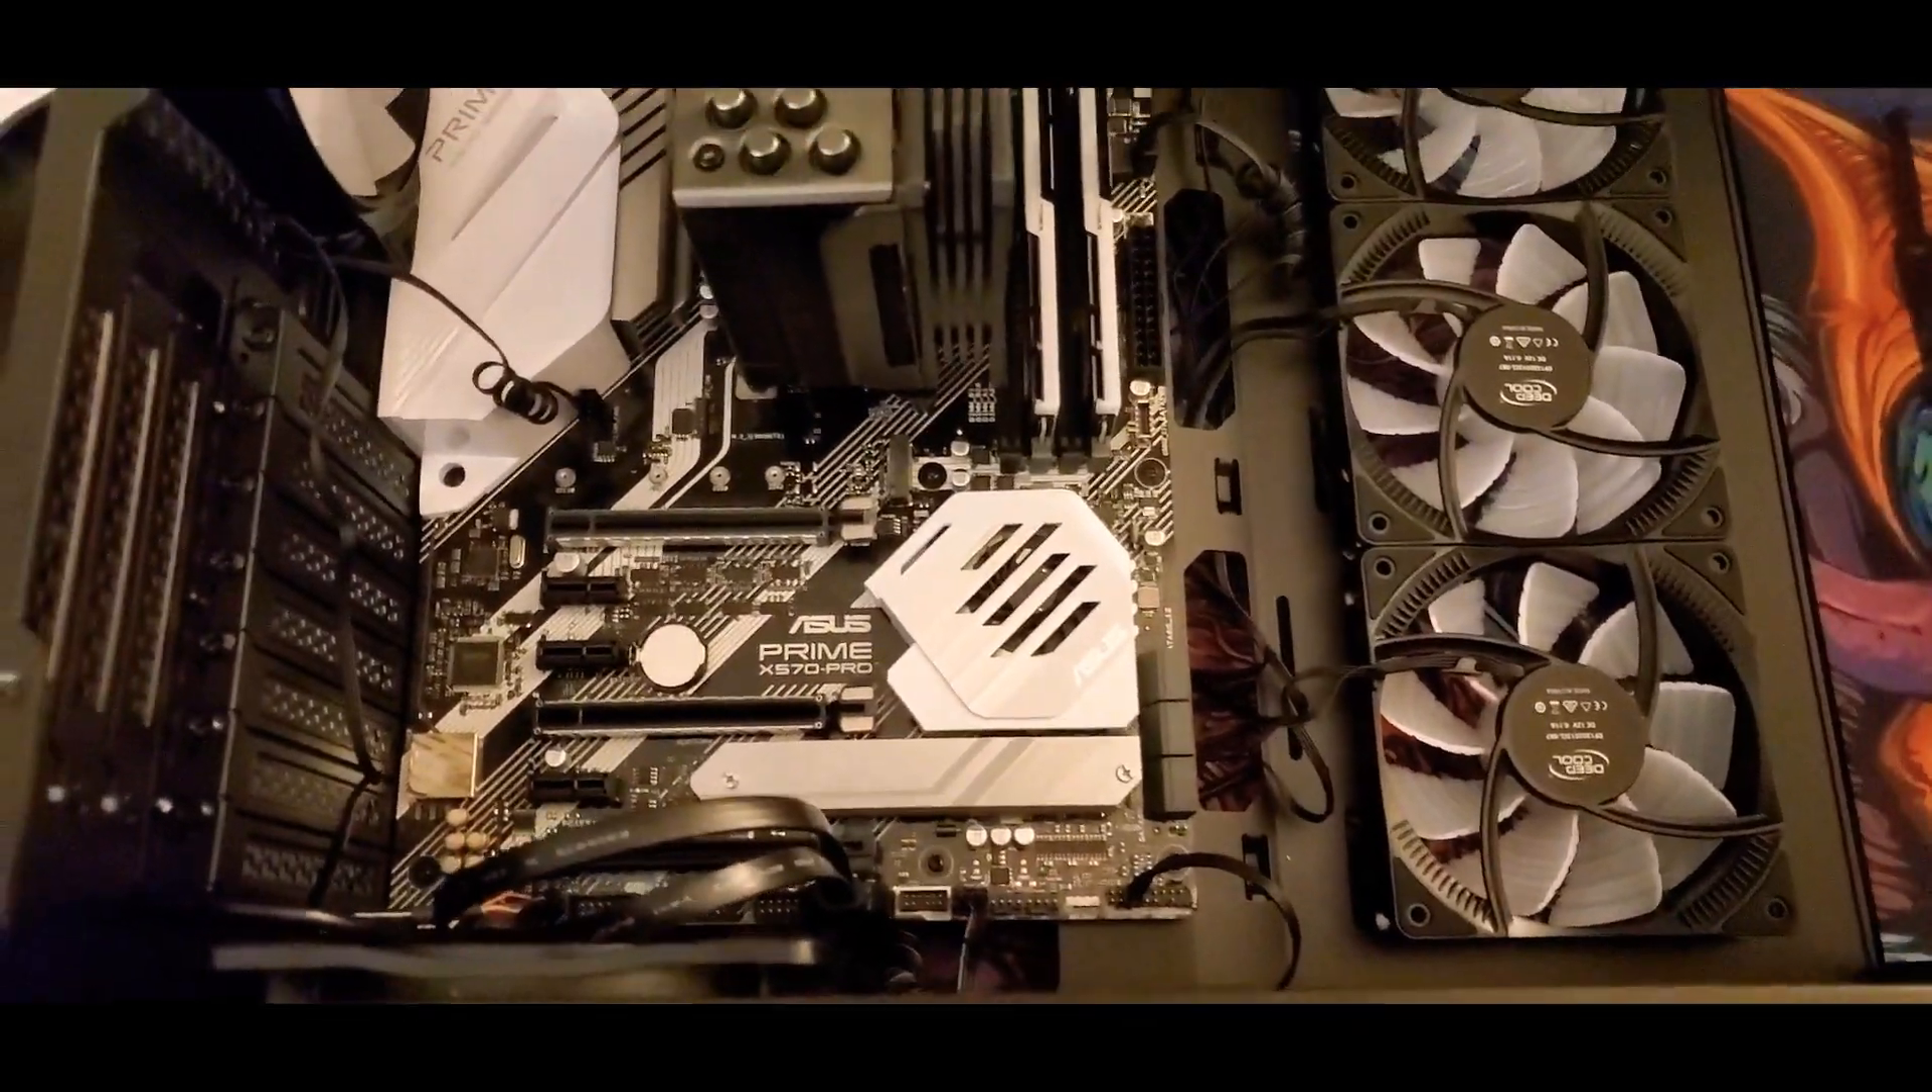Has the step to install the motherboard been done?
Yes.